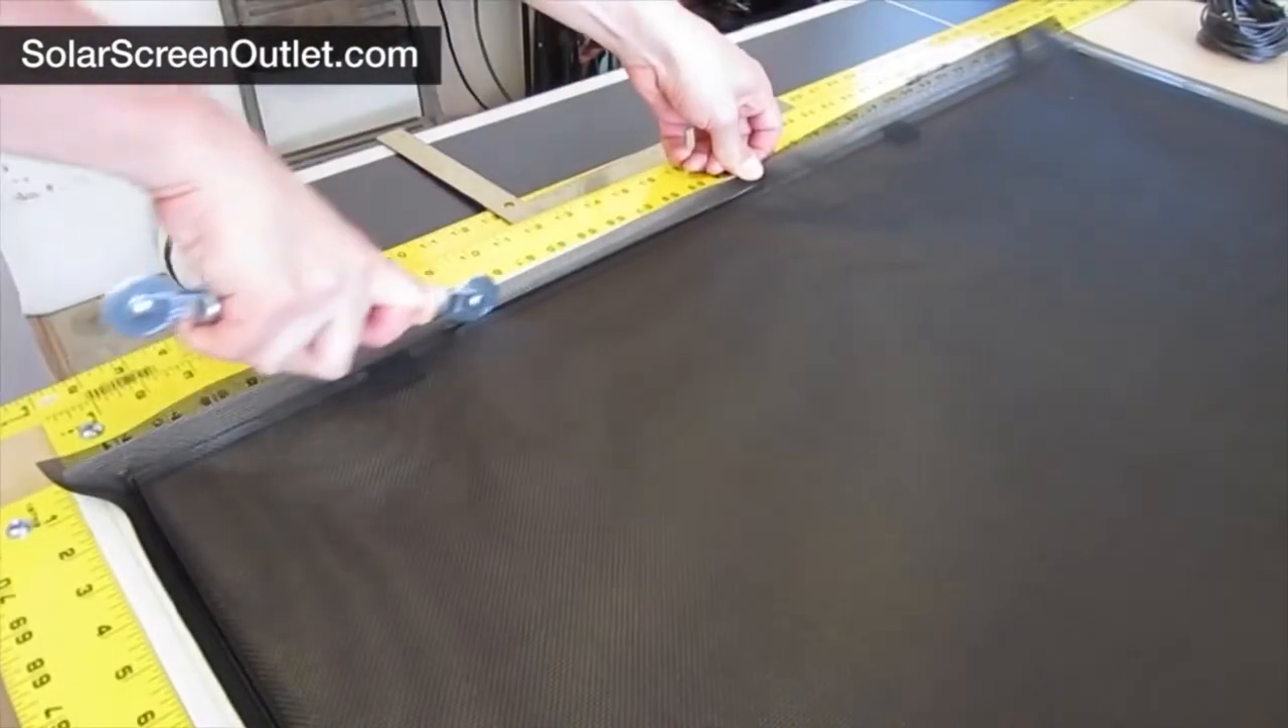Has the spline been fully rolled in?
No.